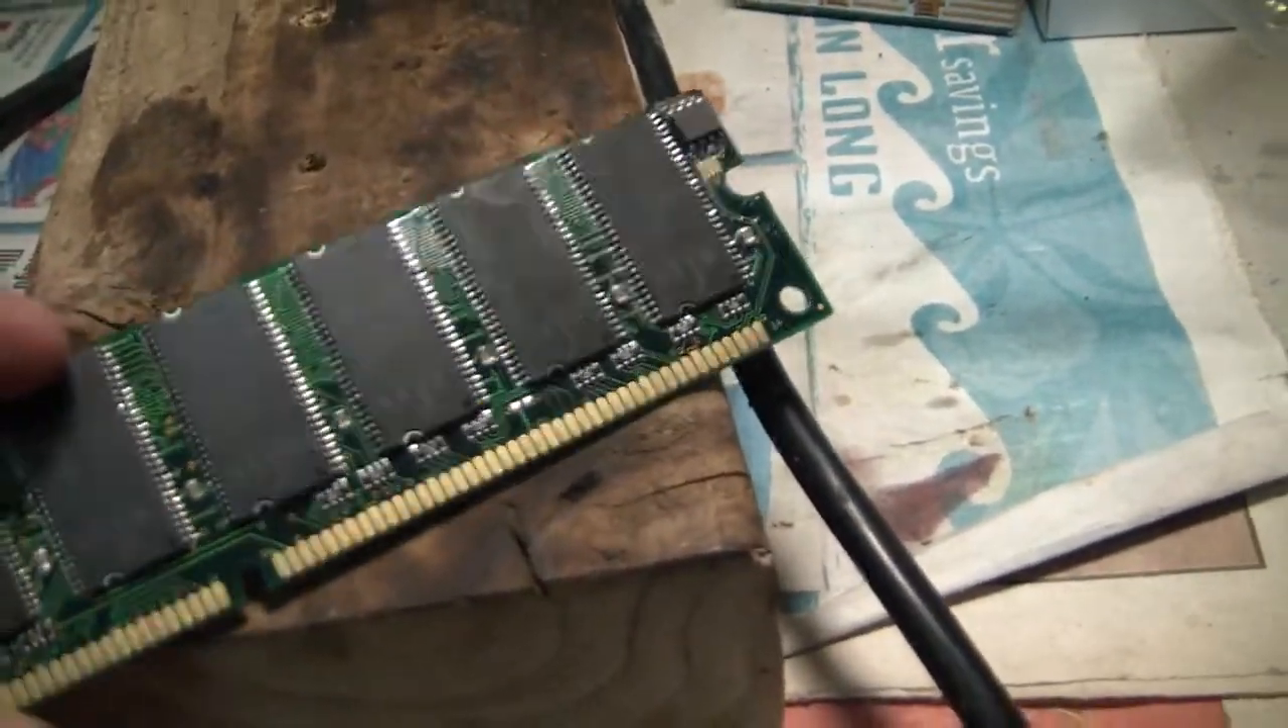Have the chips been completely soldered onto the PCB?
Yes.